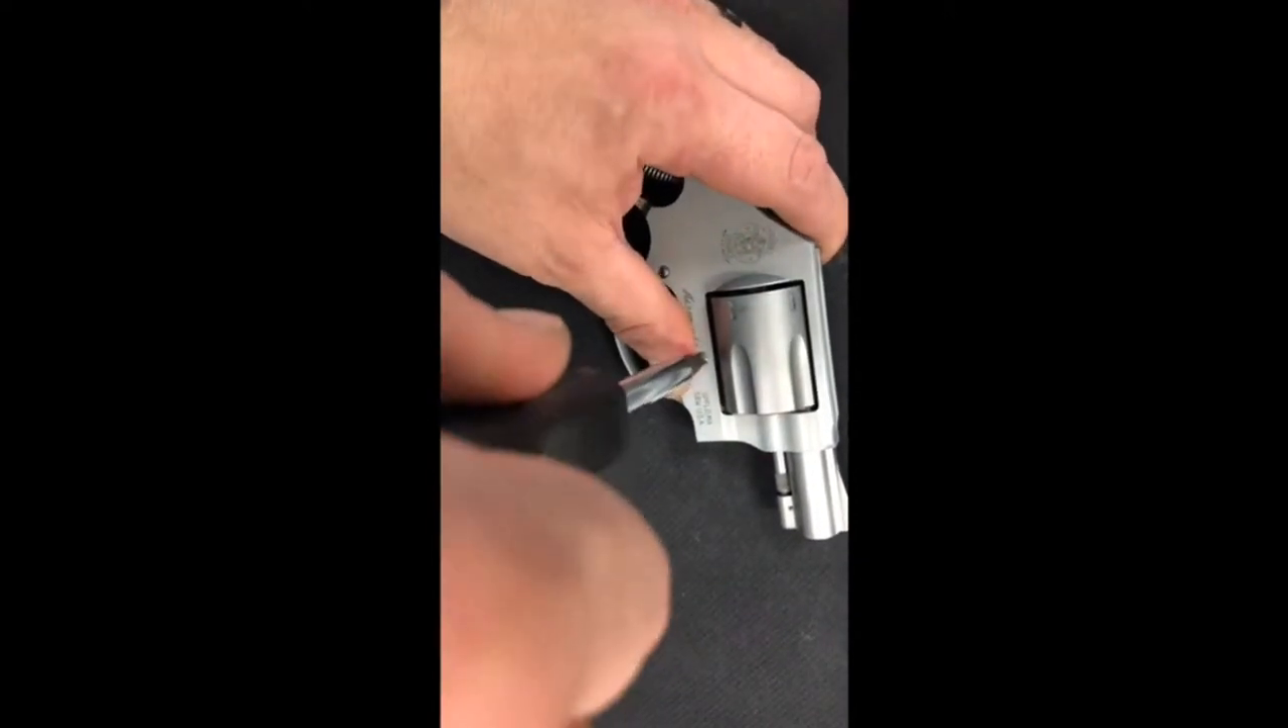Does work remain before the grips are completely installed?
Yes.